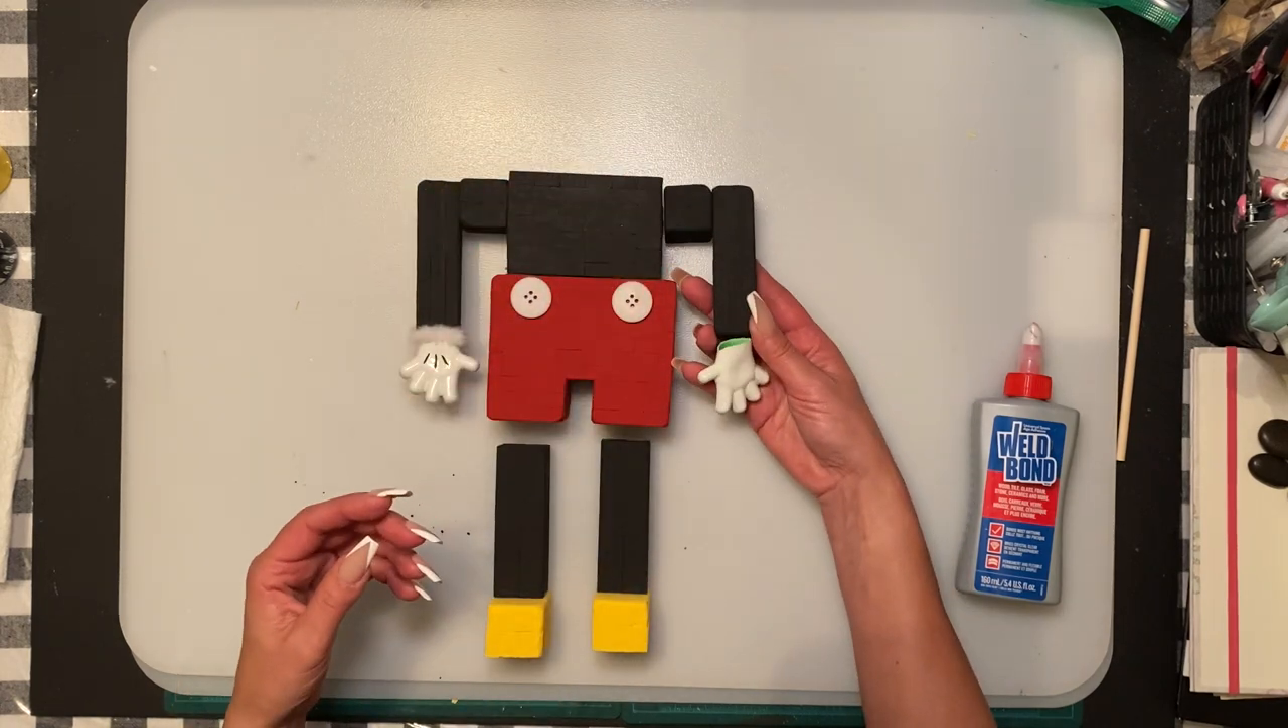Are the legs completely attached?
No.